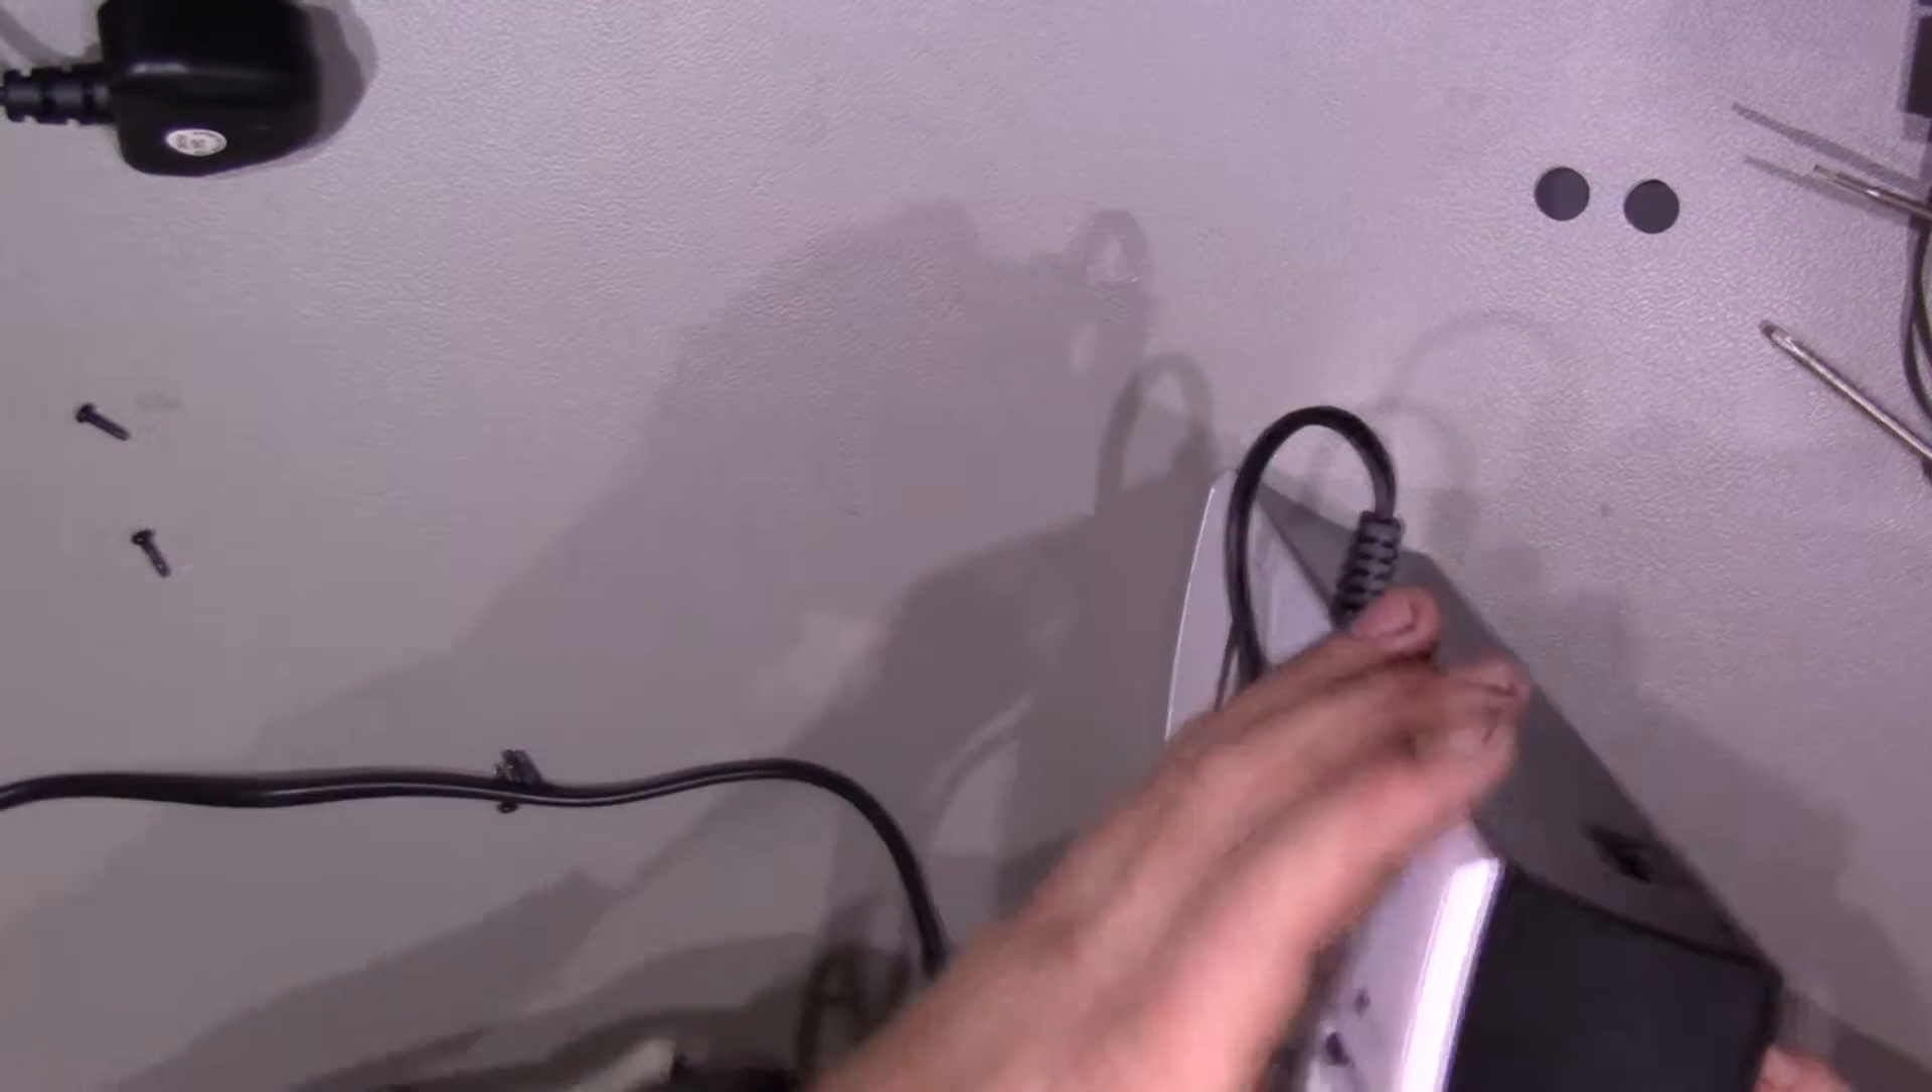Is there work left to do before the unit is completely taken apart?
Yes.